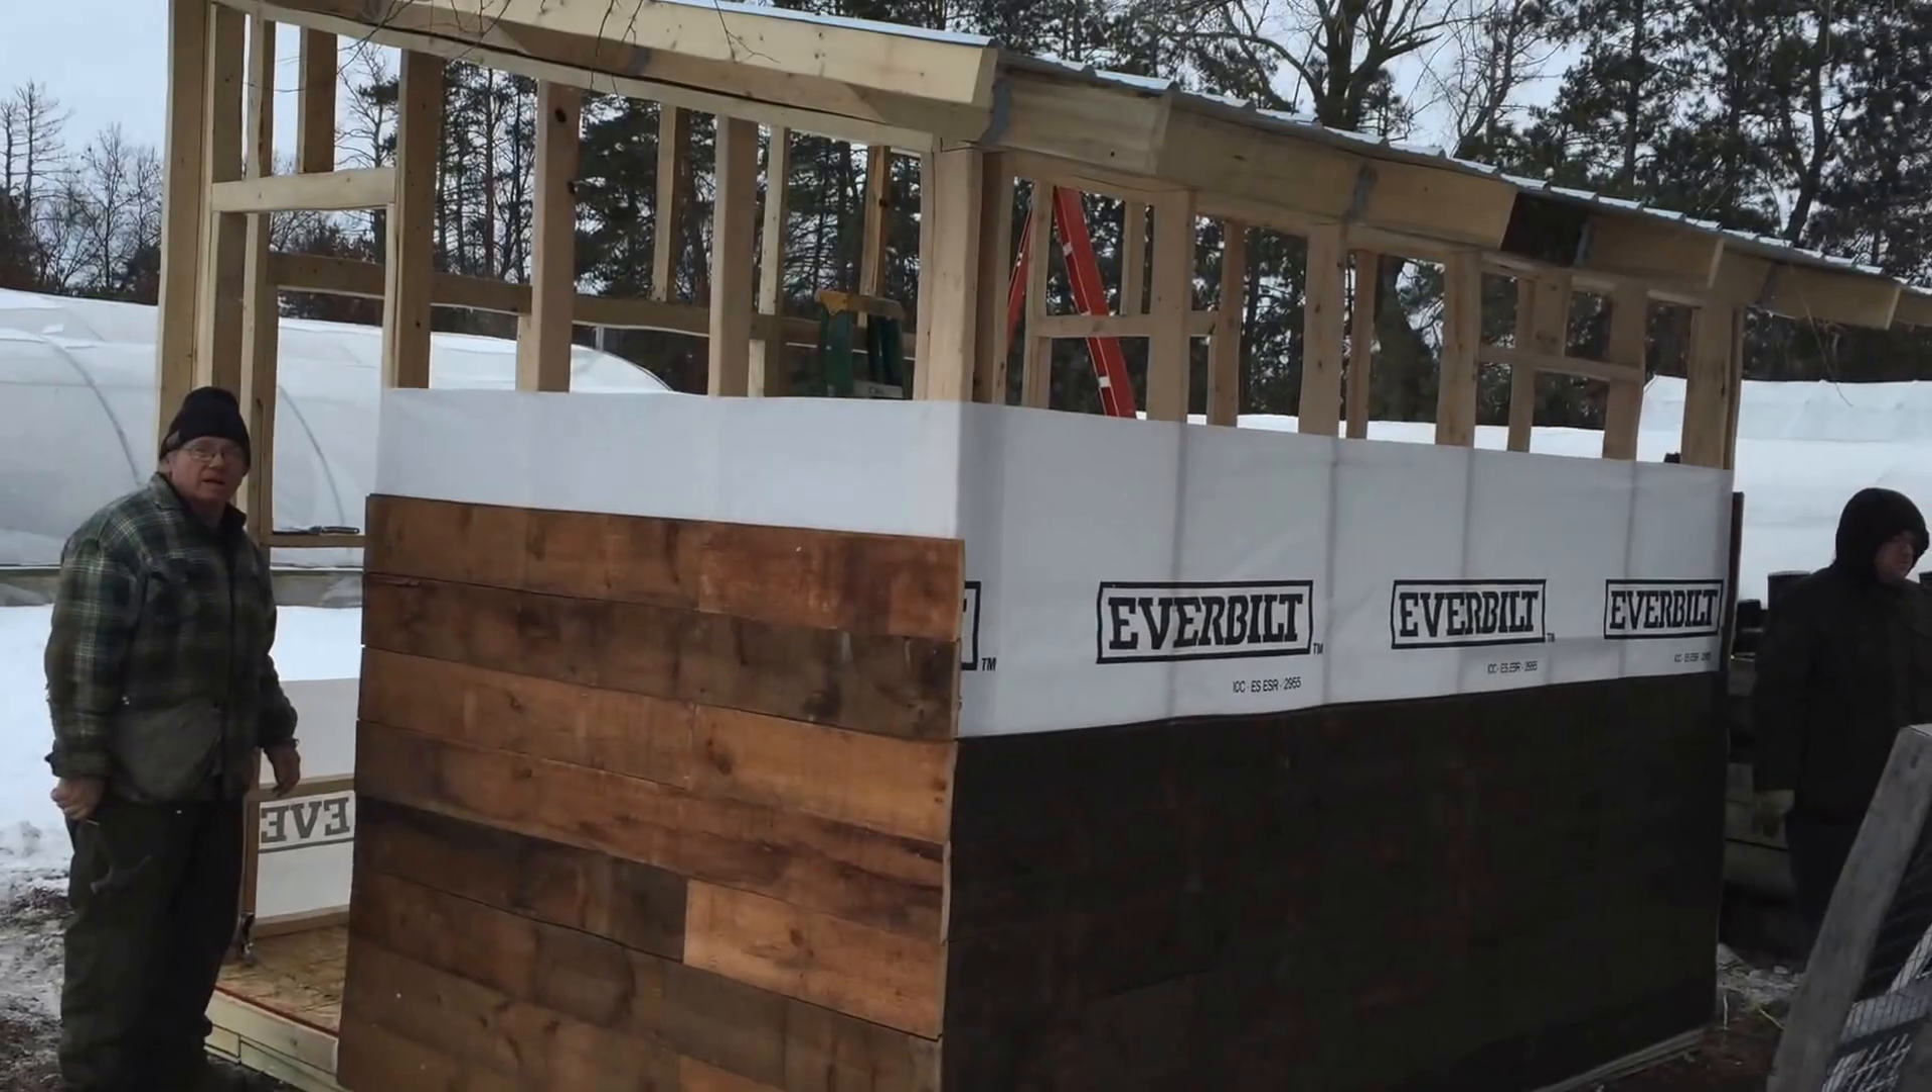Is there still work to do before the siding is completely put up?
Yes.